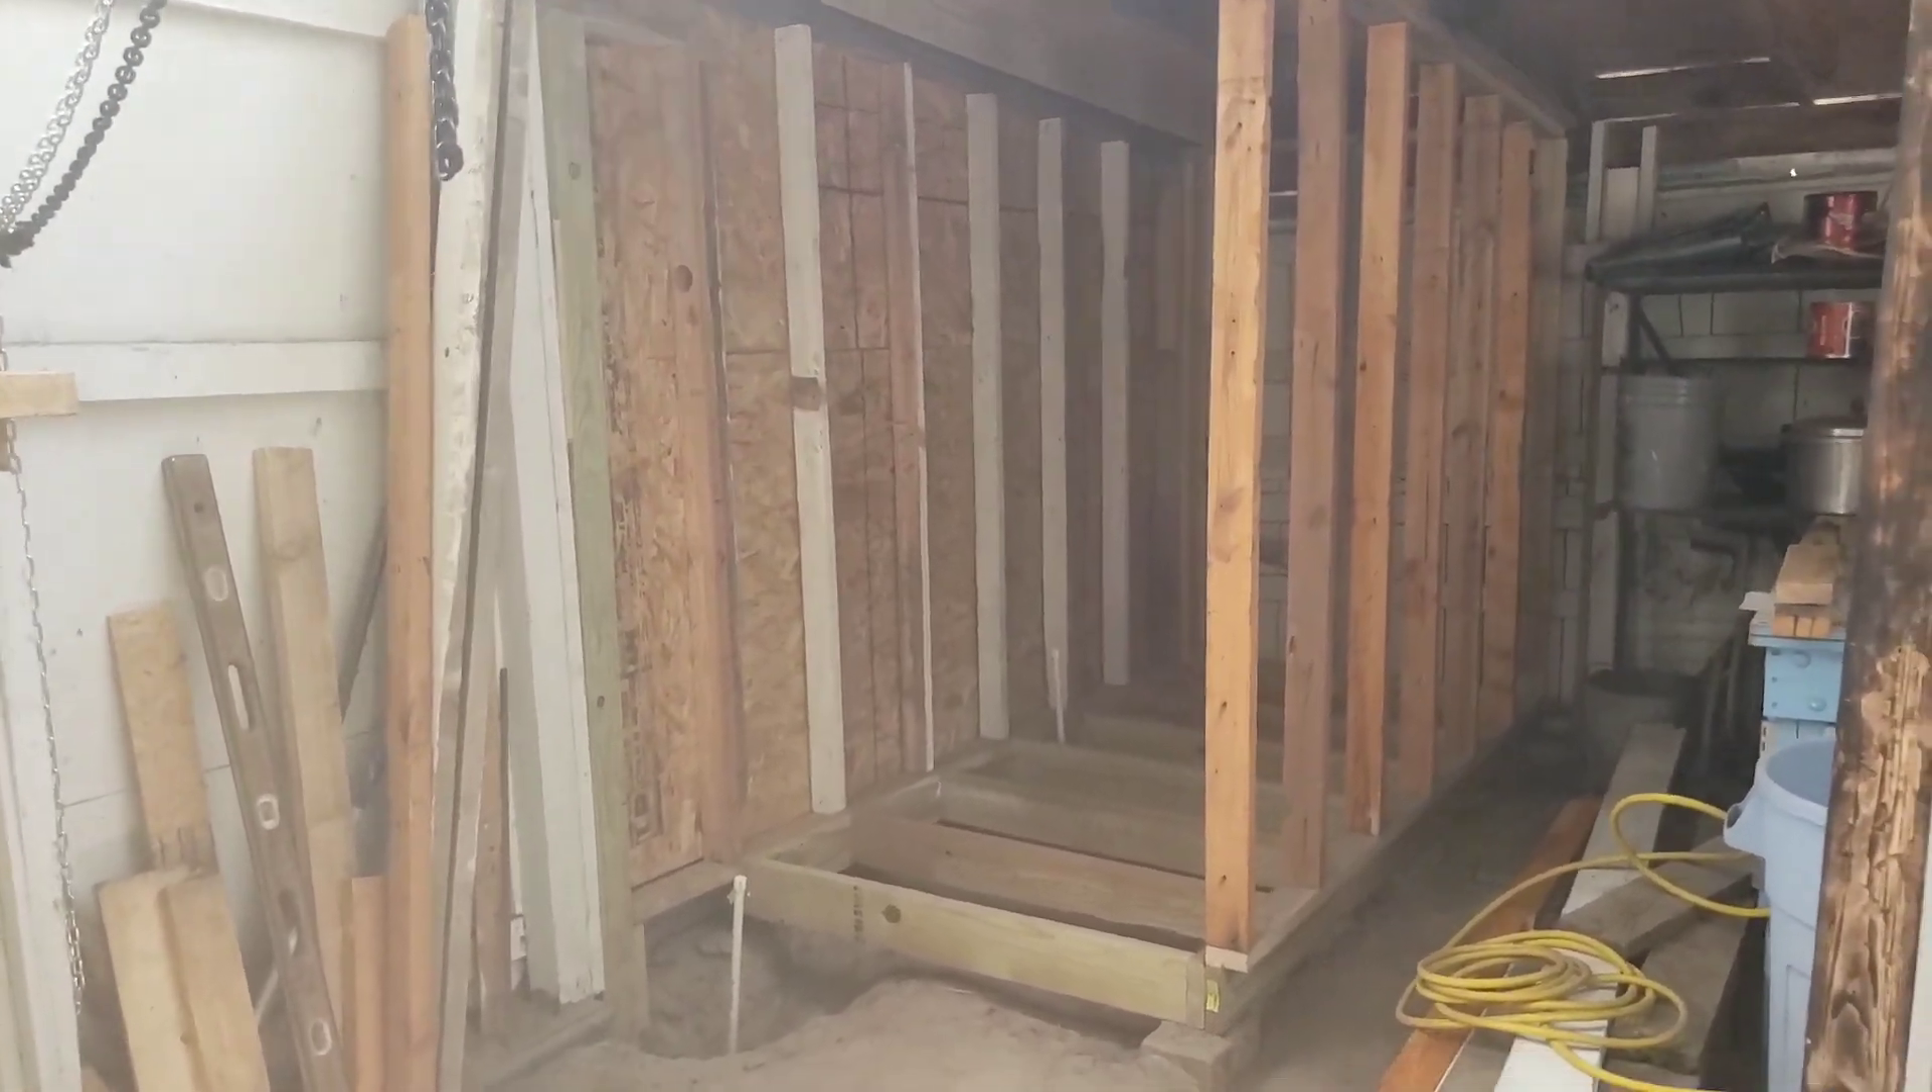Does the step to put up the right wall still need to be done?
No.